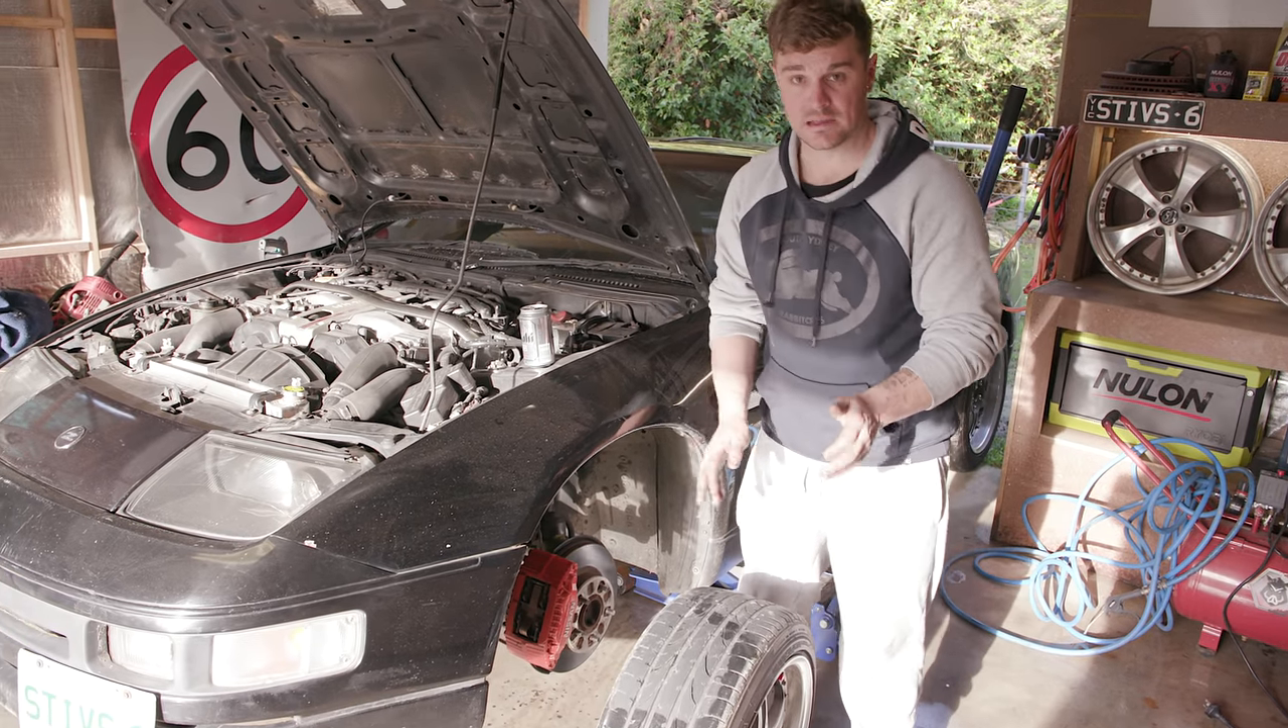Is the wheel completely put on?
No.